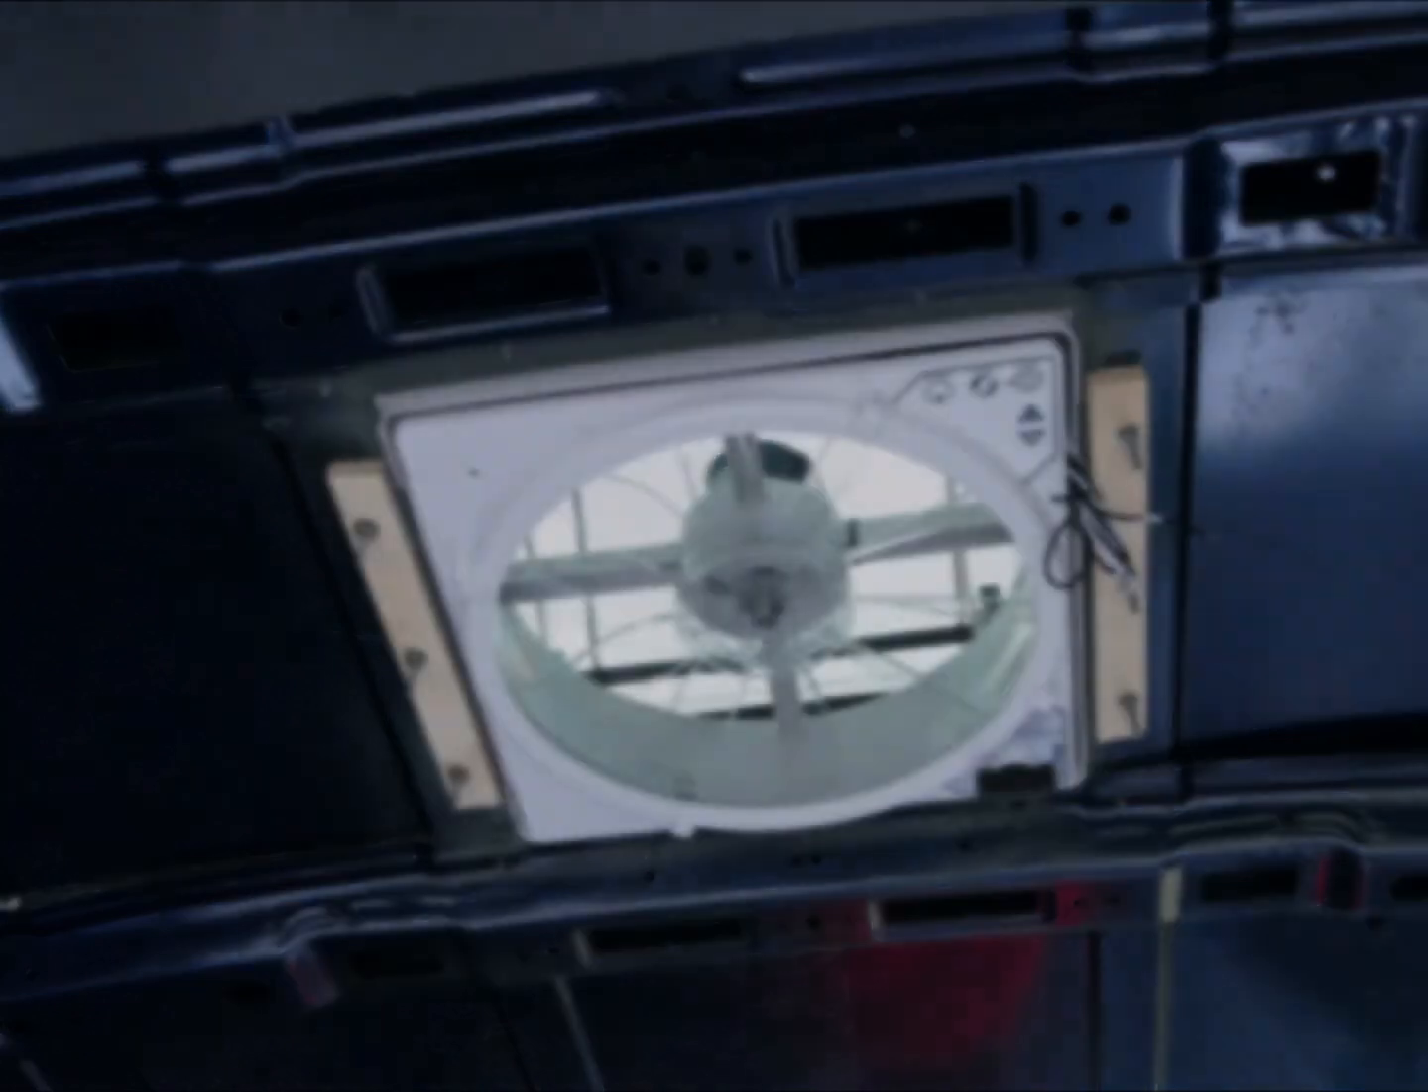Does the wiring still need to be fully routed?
Yes.